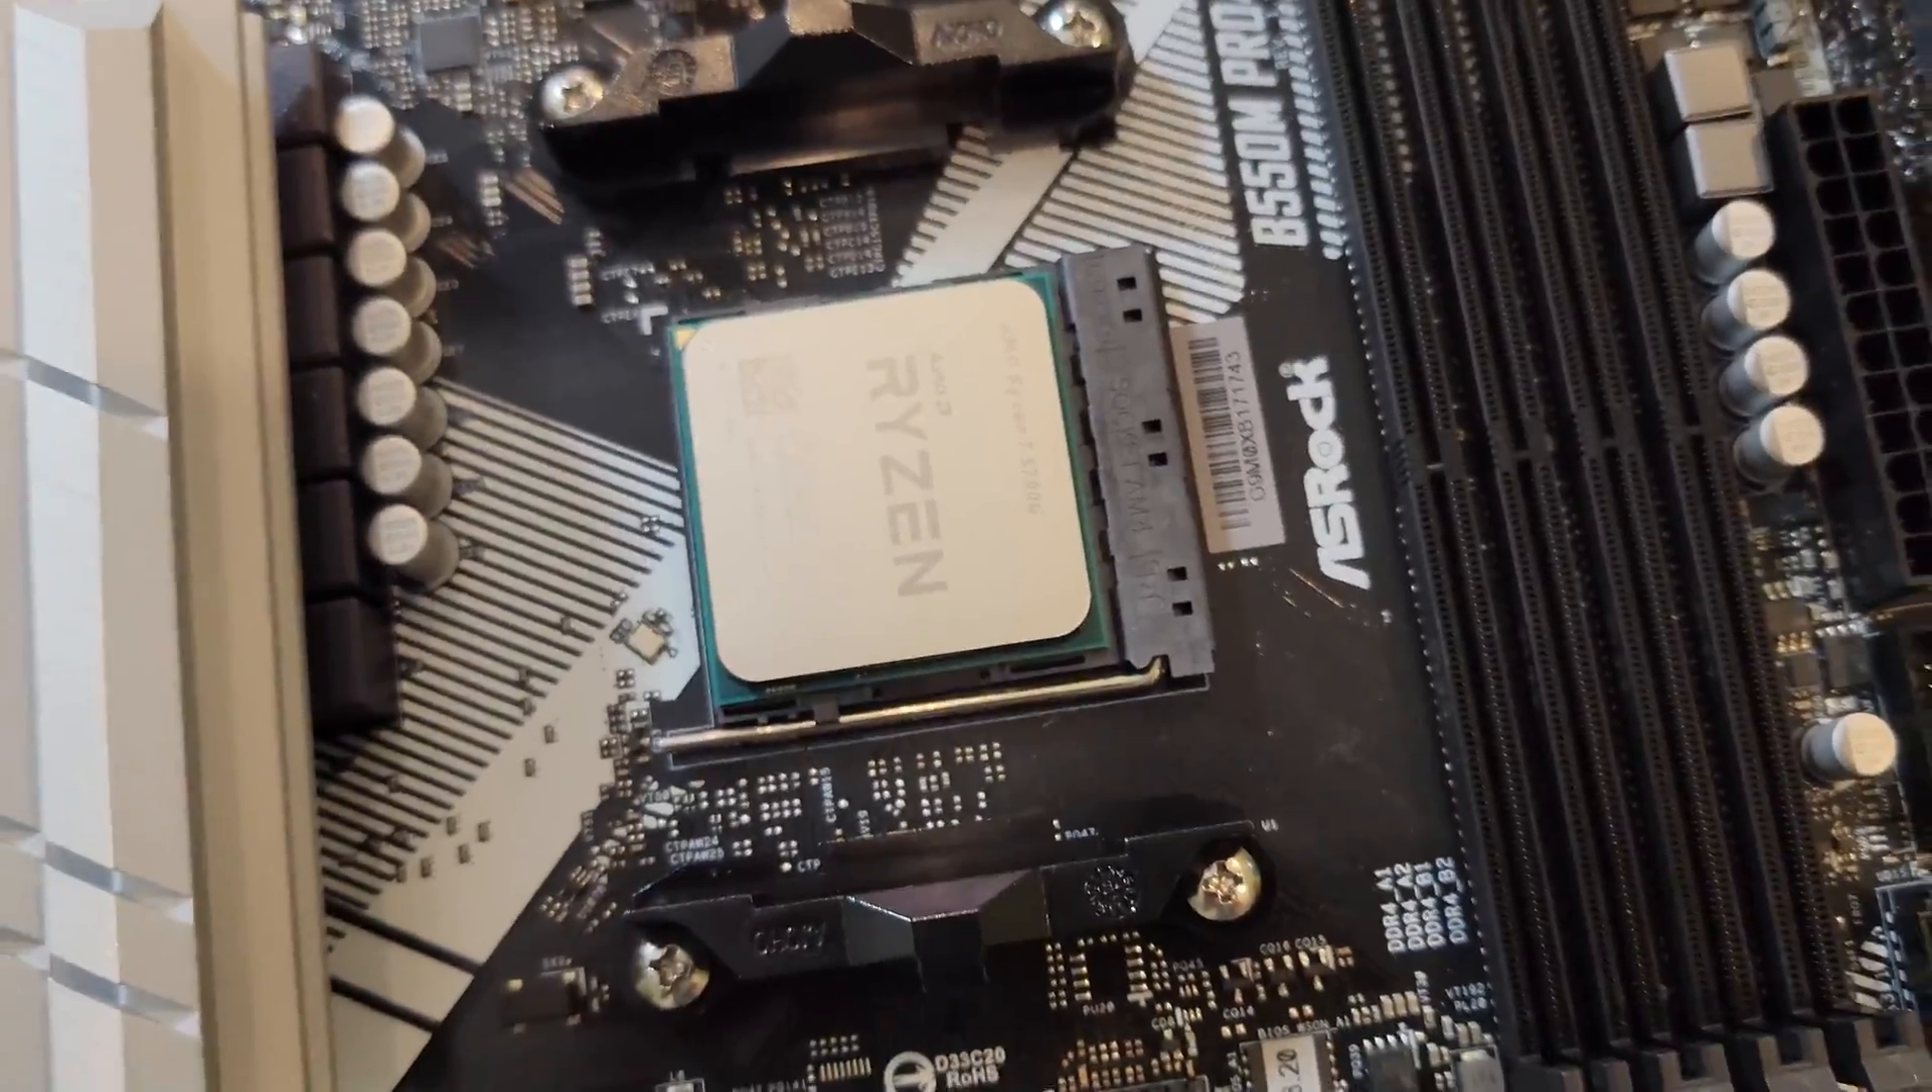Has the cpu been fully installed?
Yes.